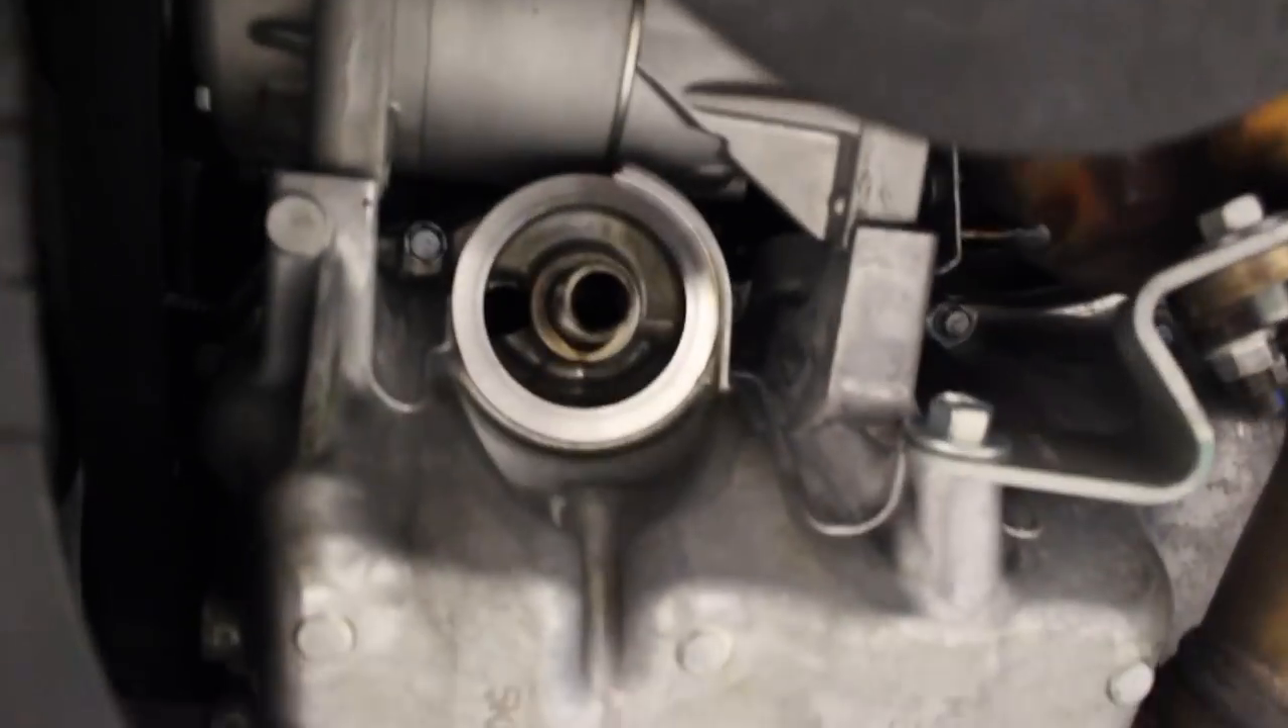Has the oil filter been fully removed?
Yes.